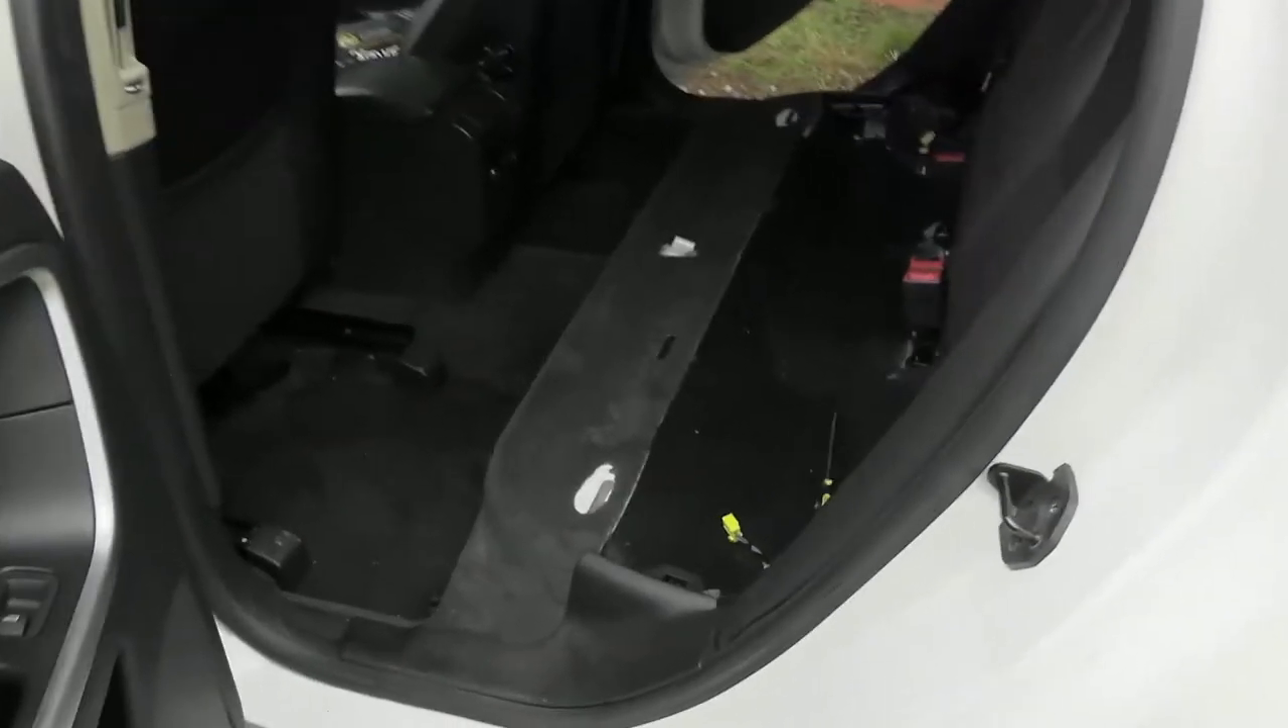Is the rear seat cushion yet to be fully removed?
No.